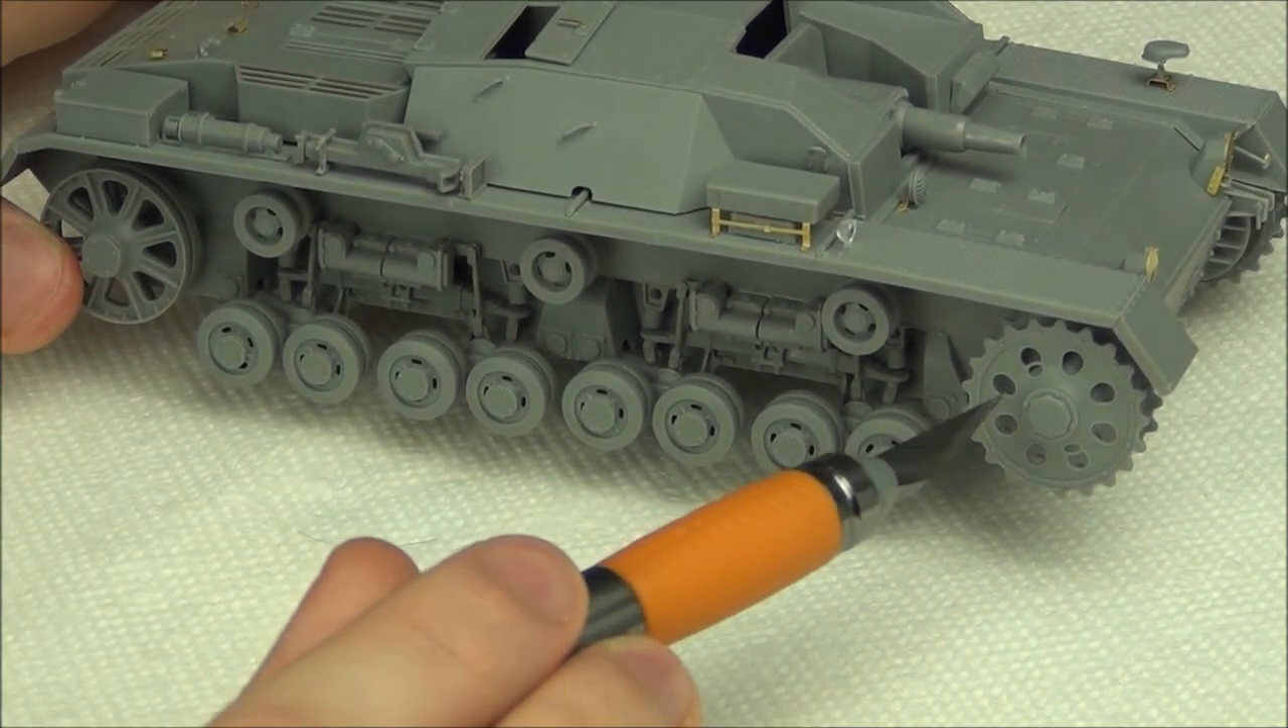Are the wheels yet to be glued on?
No.